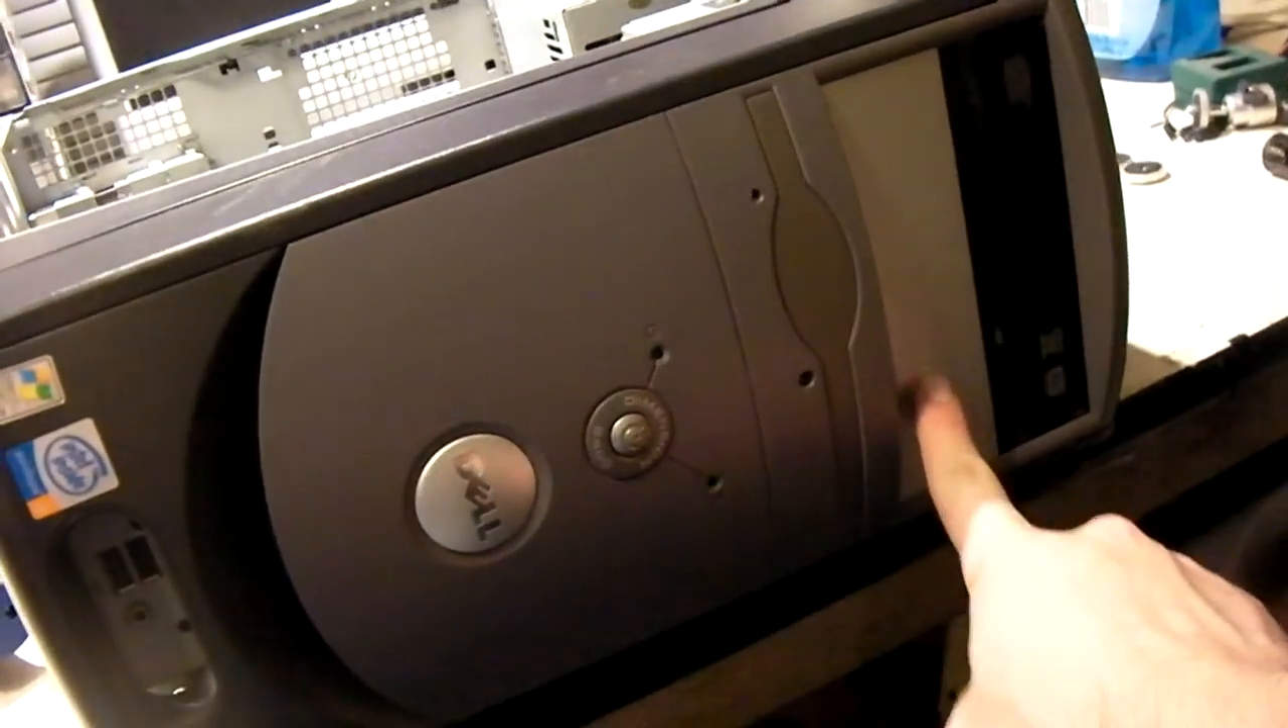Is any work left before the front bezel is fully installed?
No.